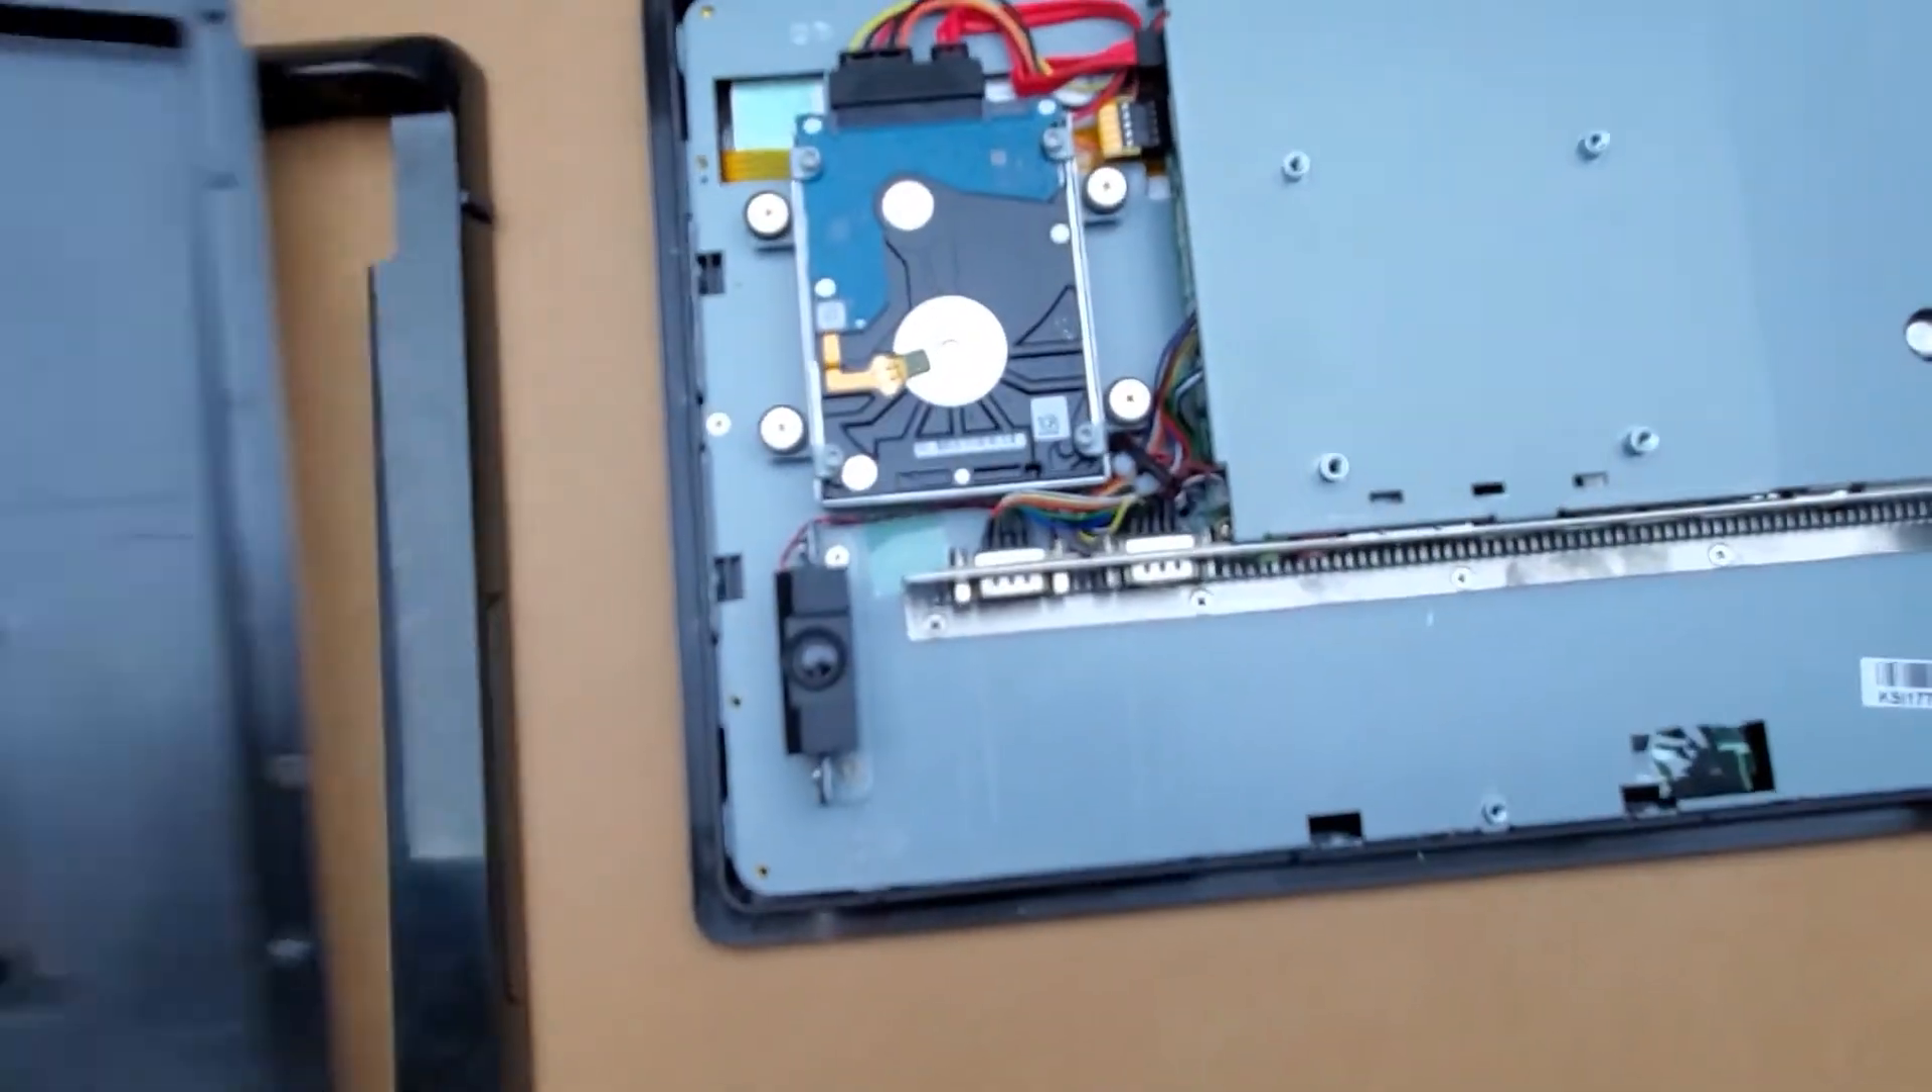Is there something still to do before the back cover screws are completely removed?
No.